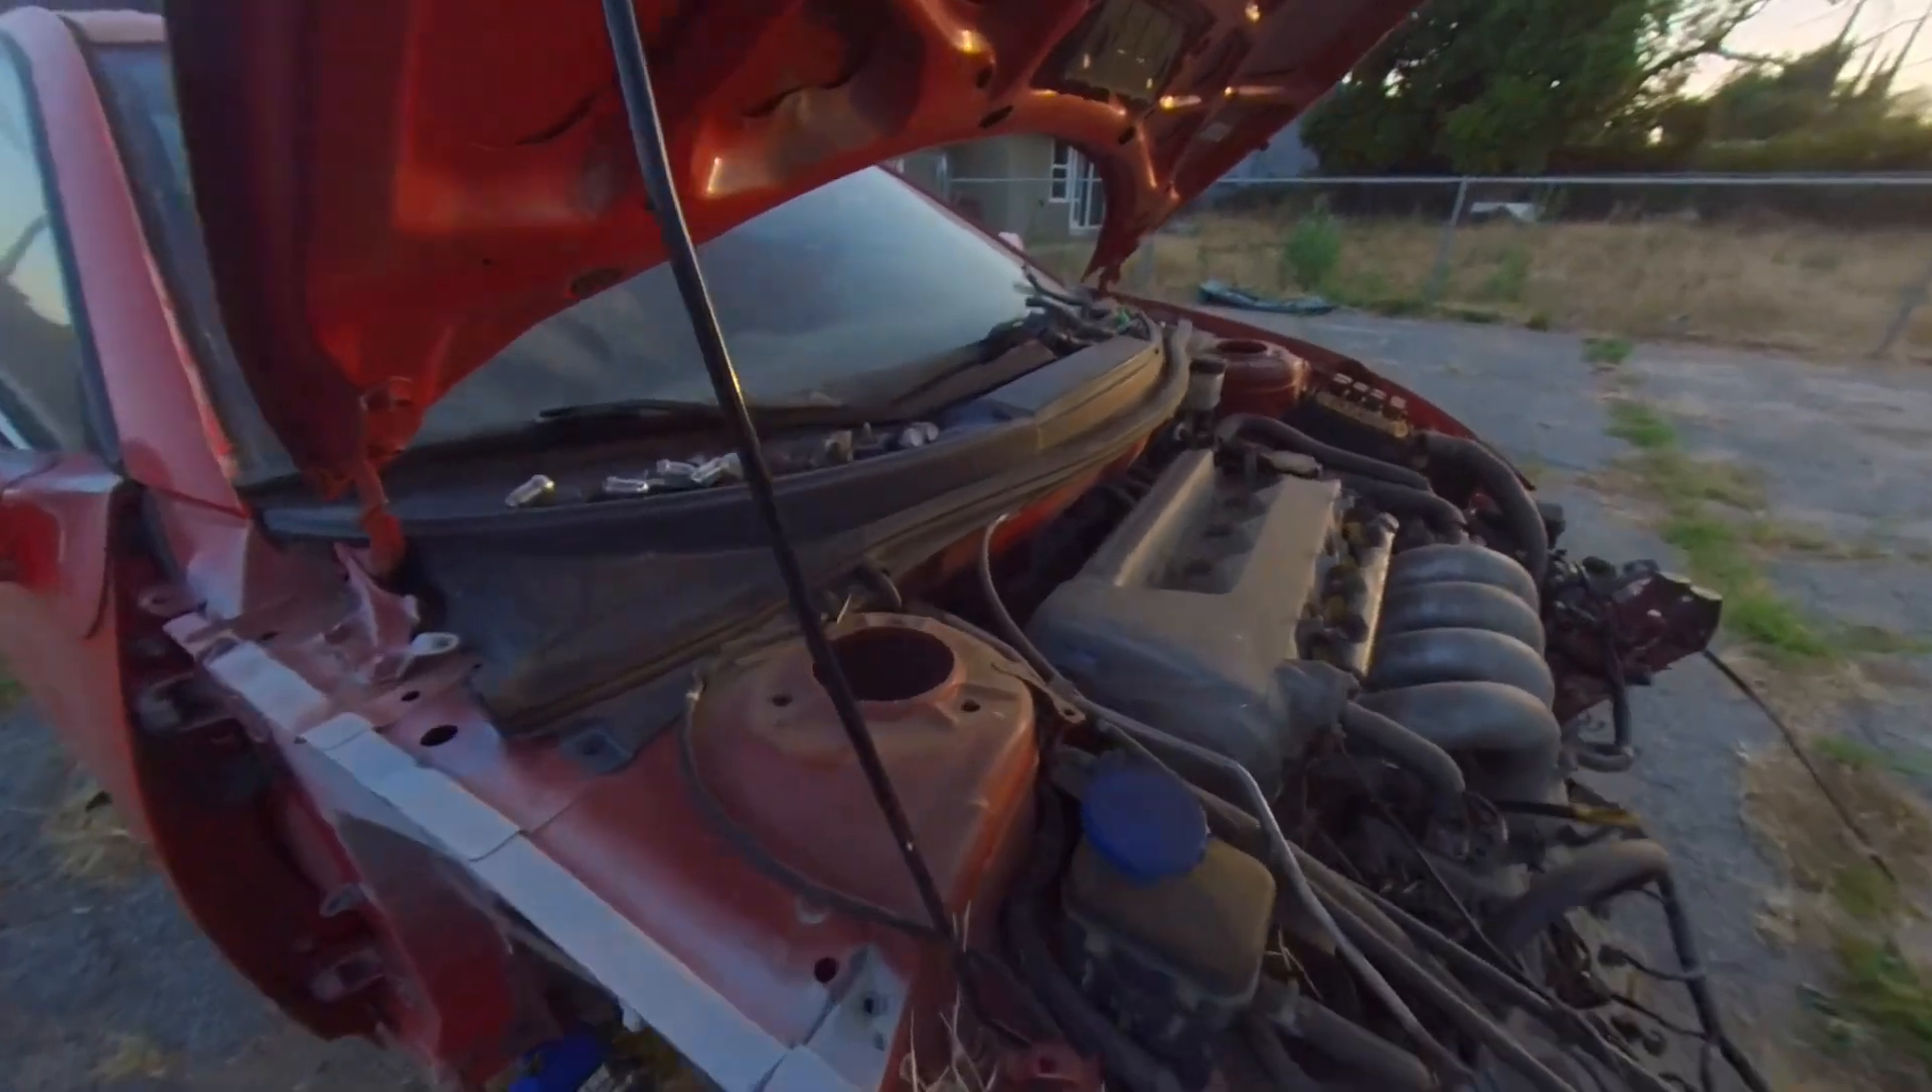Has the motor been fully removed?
No.